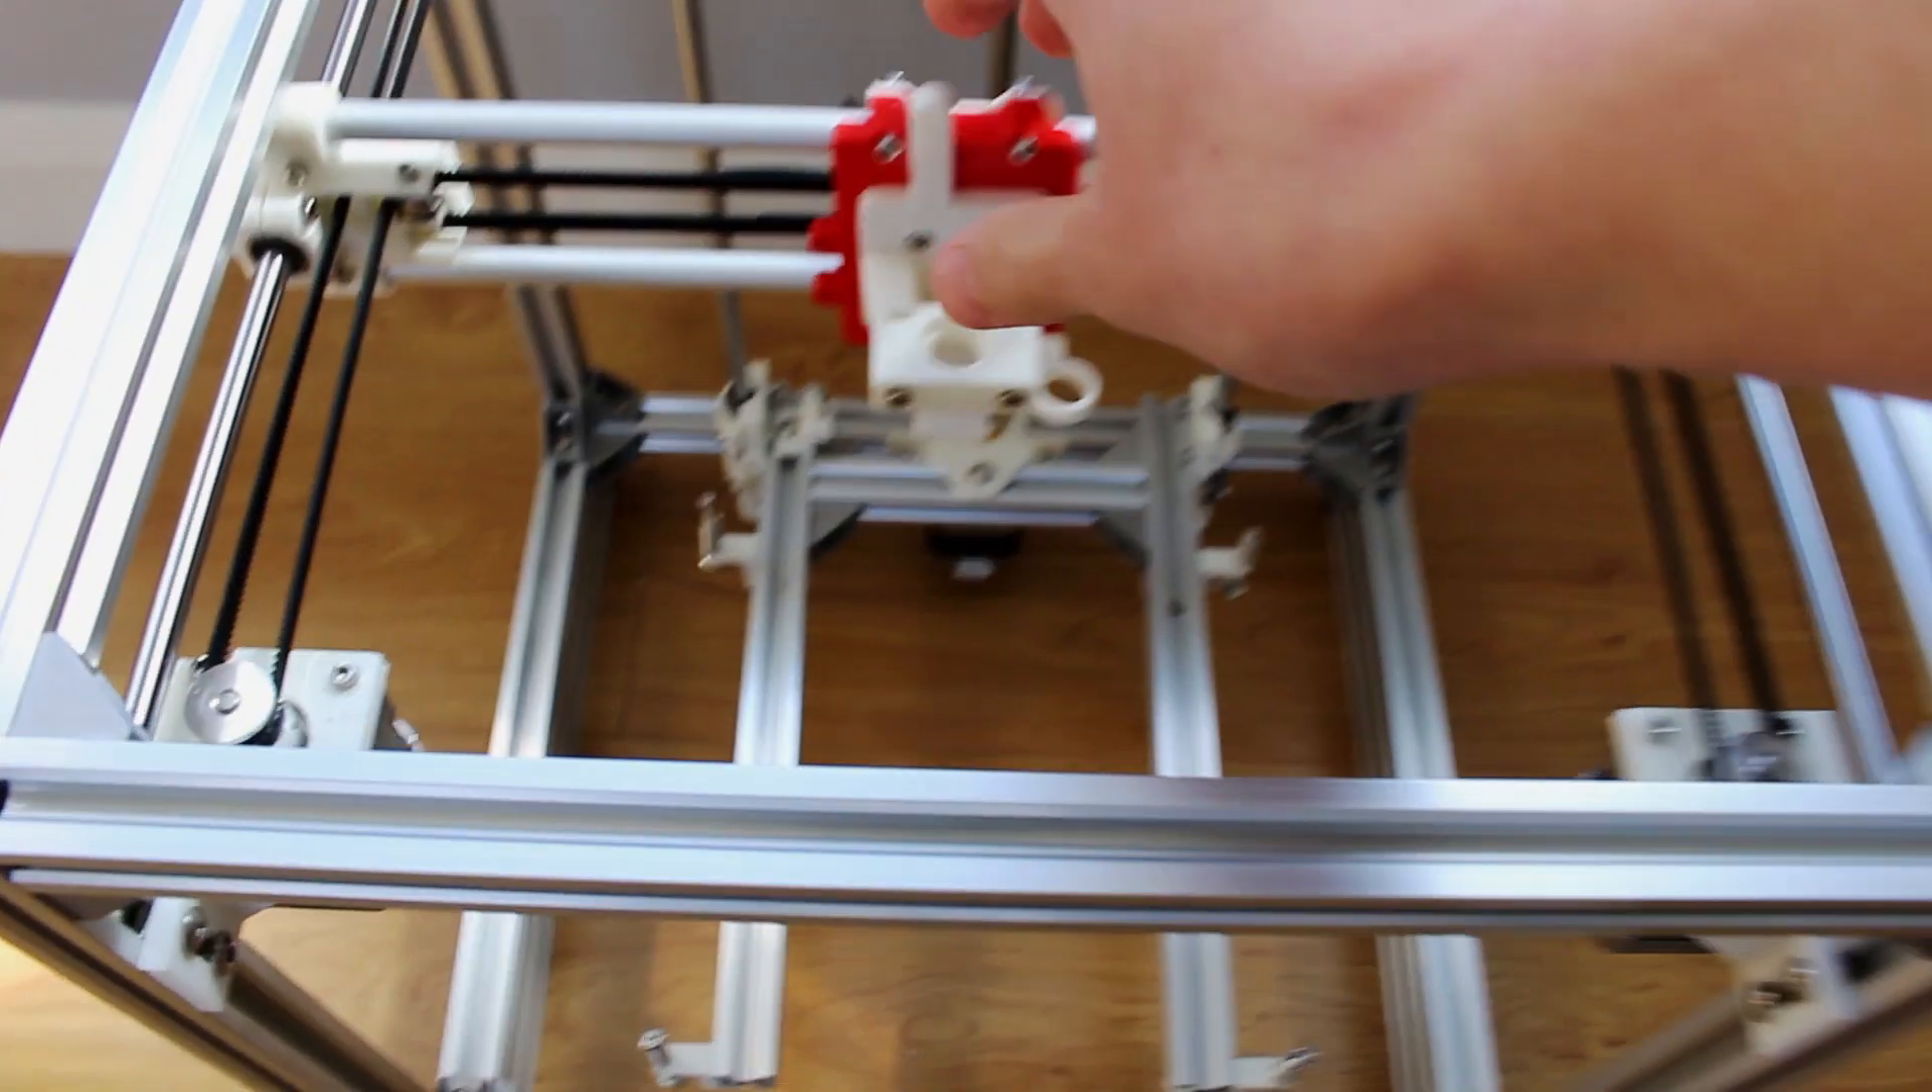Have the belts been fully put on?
Yes.